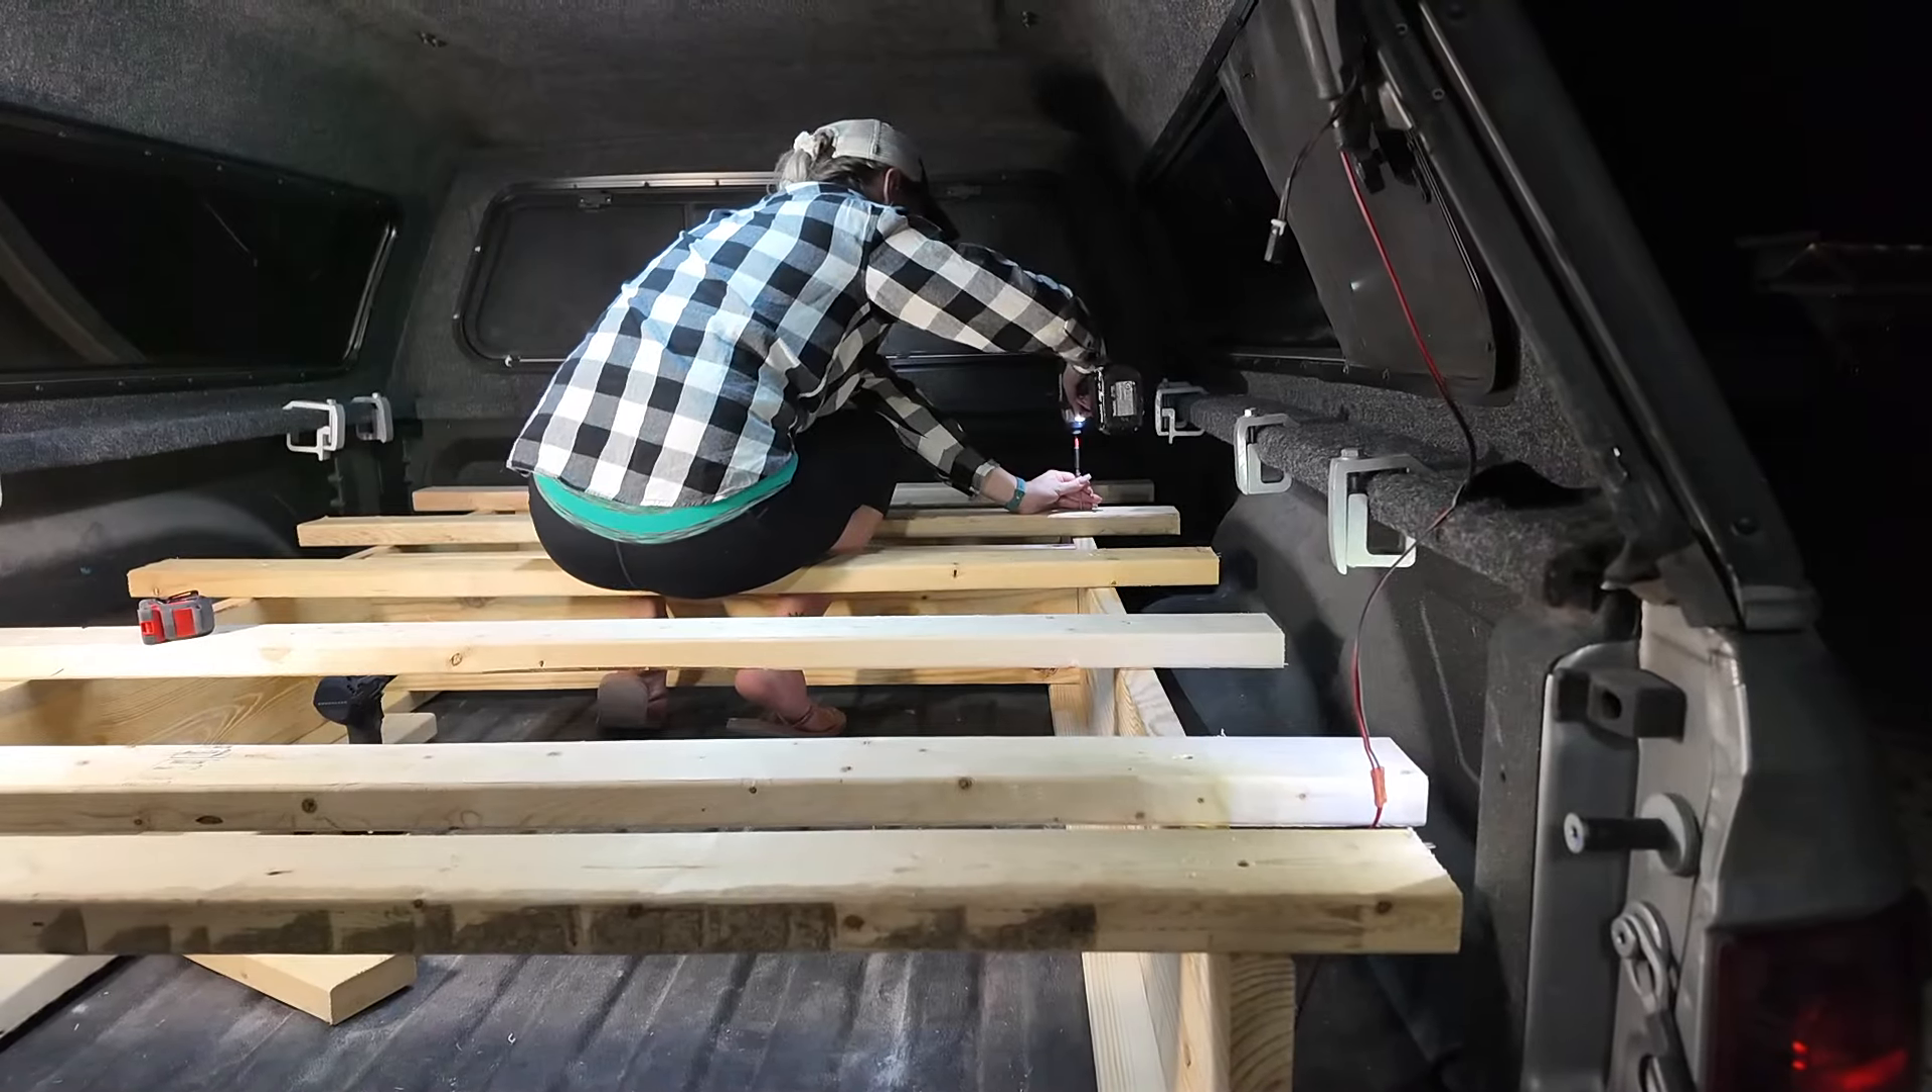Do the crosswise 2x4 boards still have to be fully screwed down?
Yes.